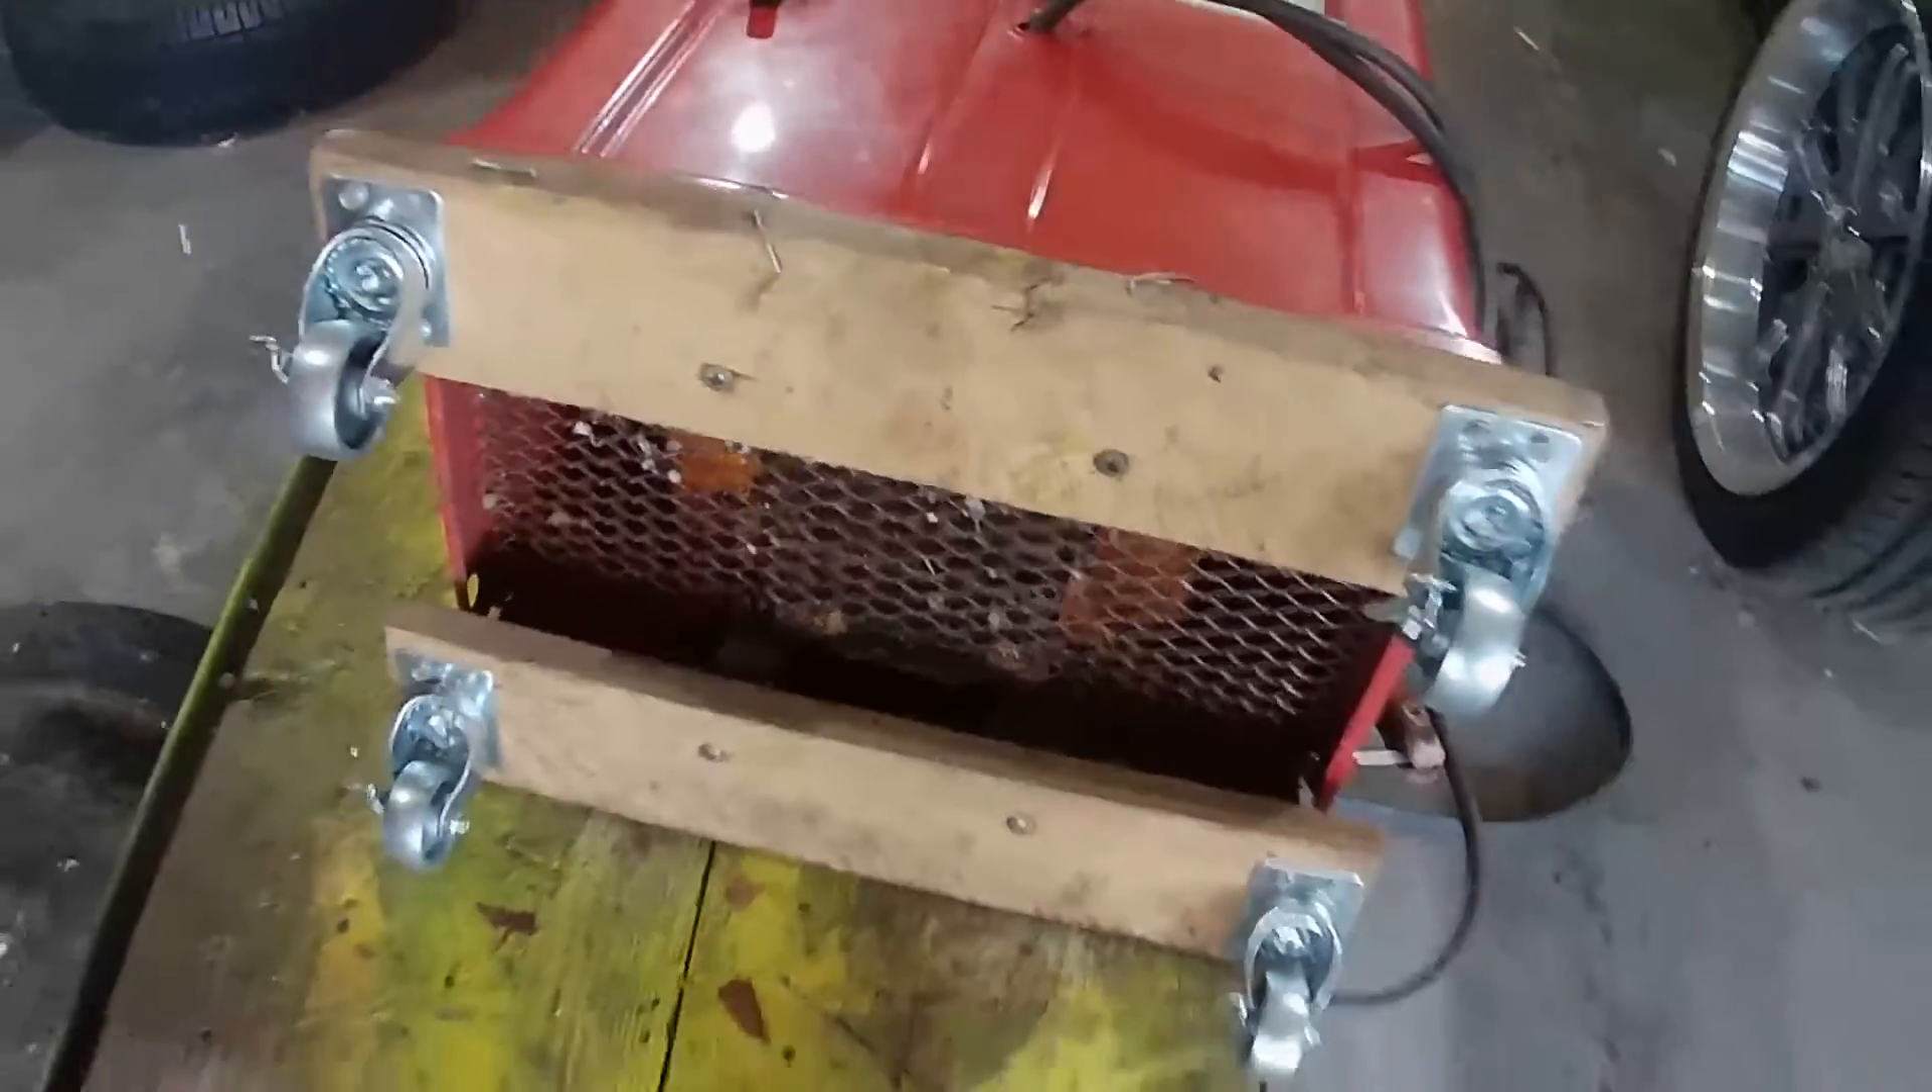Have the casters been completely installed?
Yes.